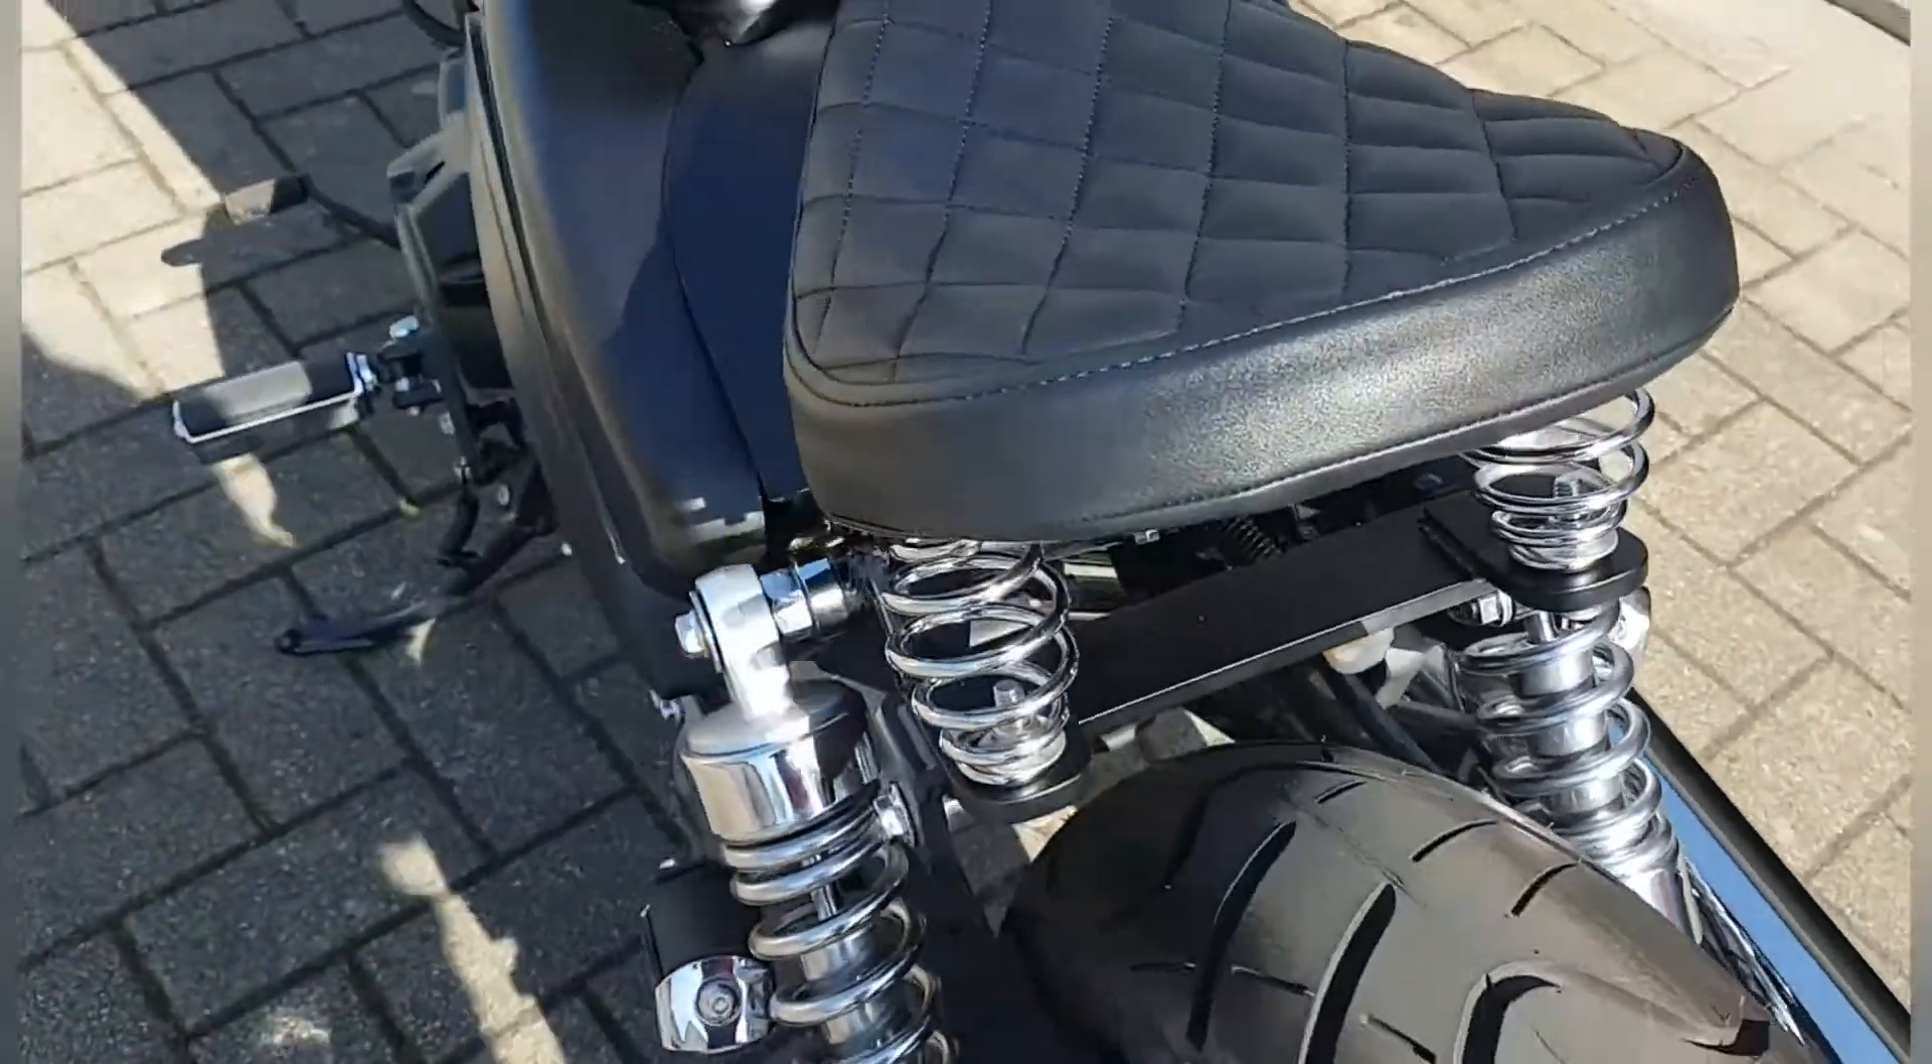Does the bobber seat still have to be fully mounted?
No.